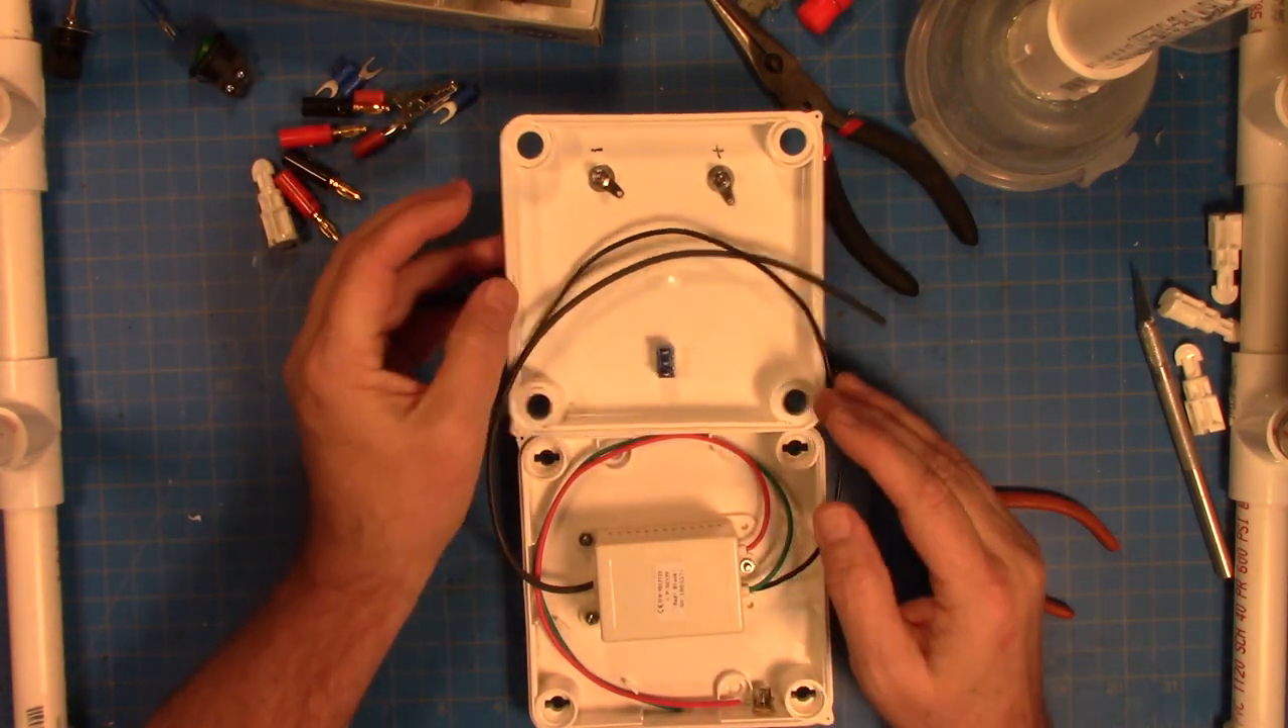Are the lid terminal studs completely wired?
No.